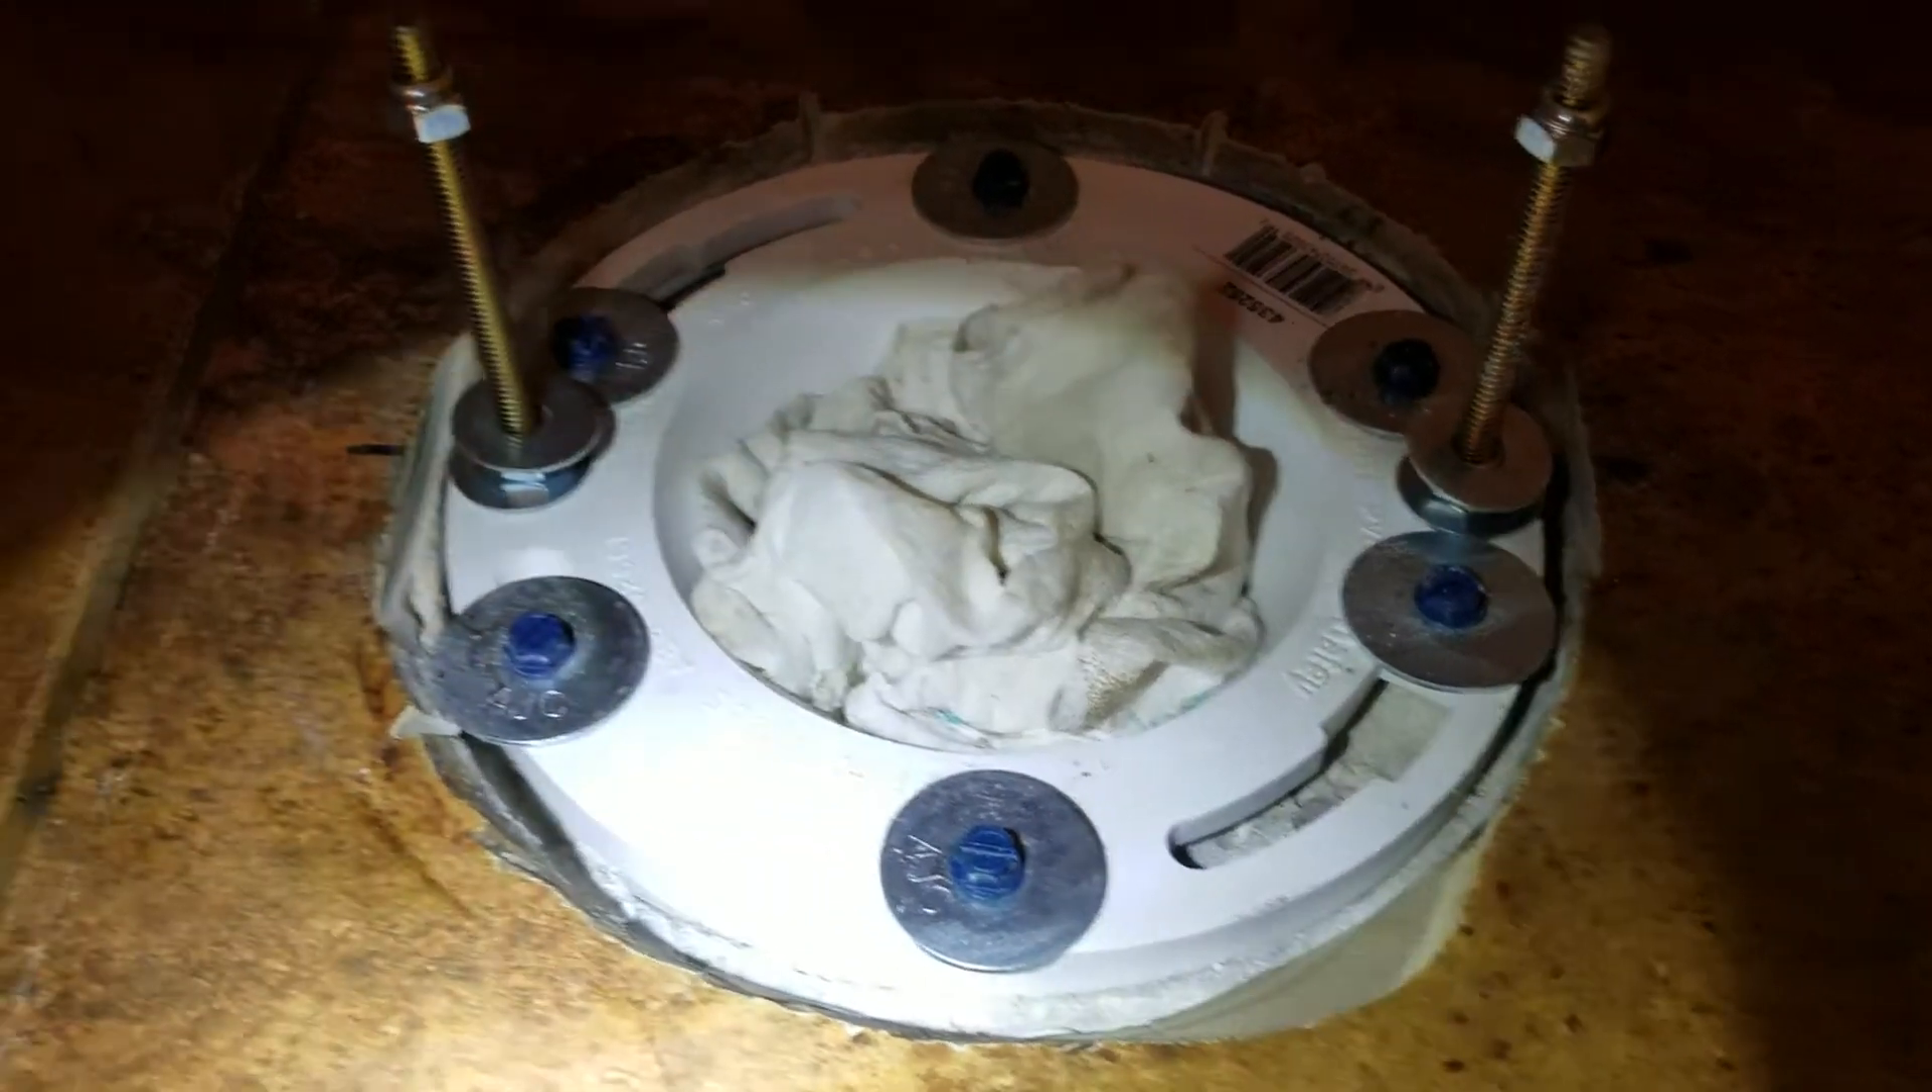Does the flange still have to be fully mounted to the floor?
No.